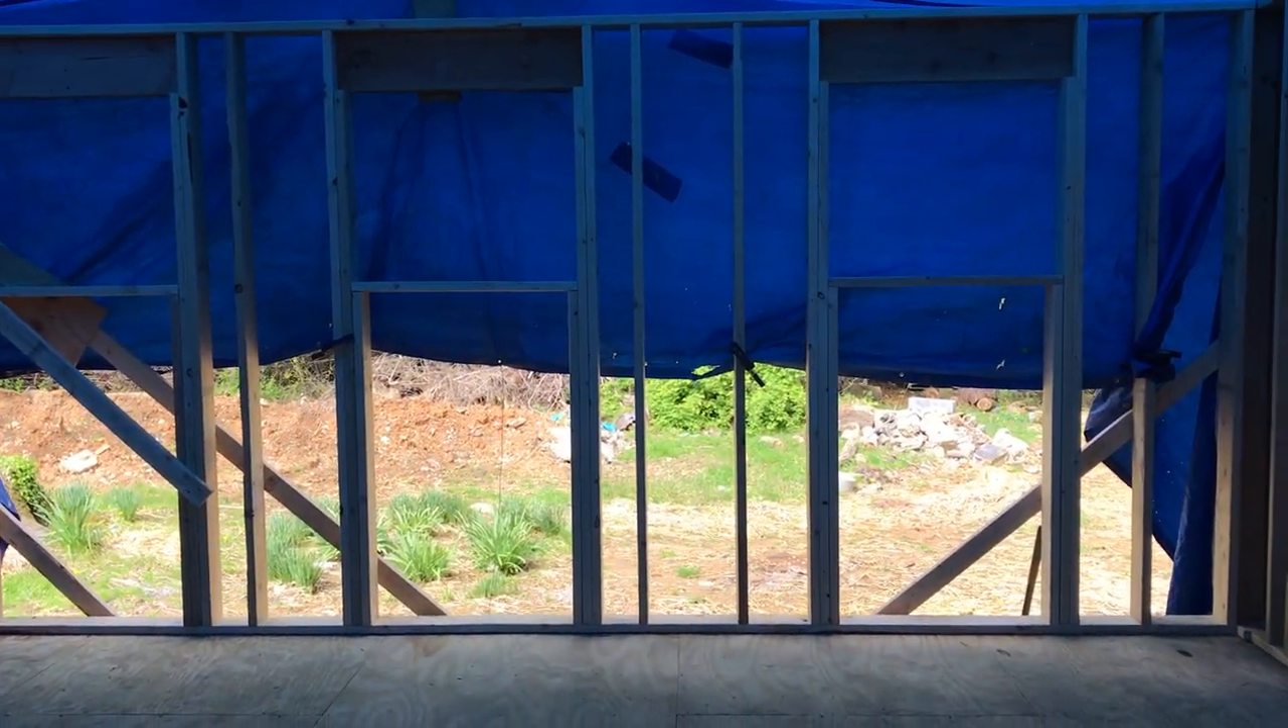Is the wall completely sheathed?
No.